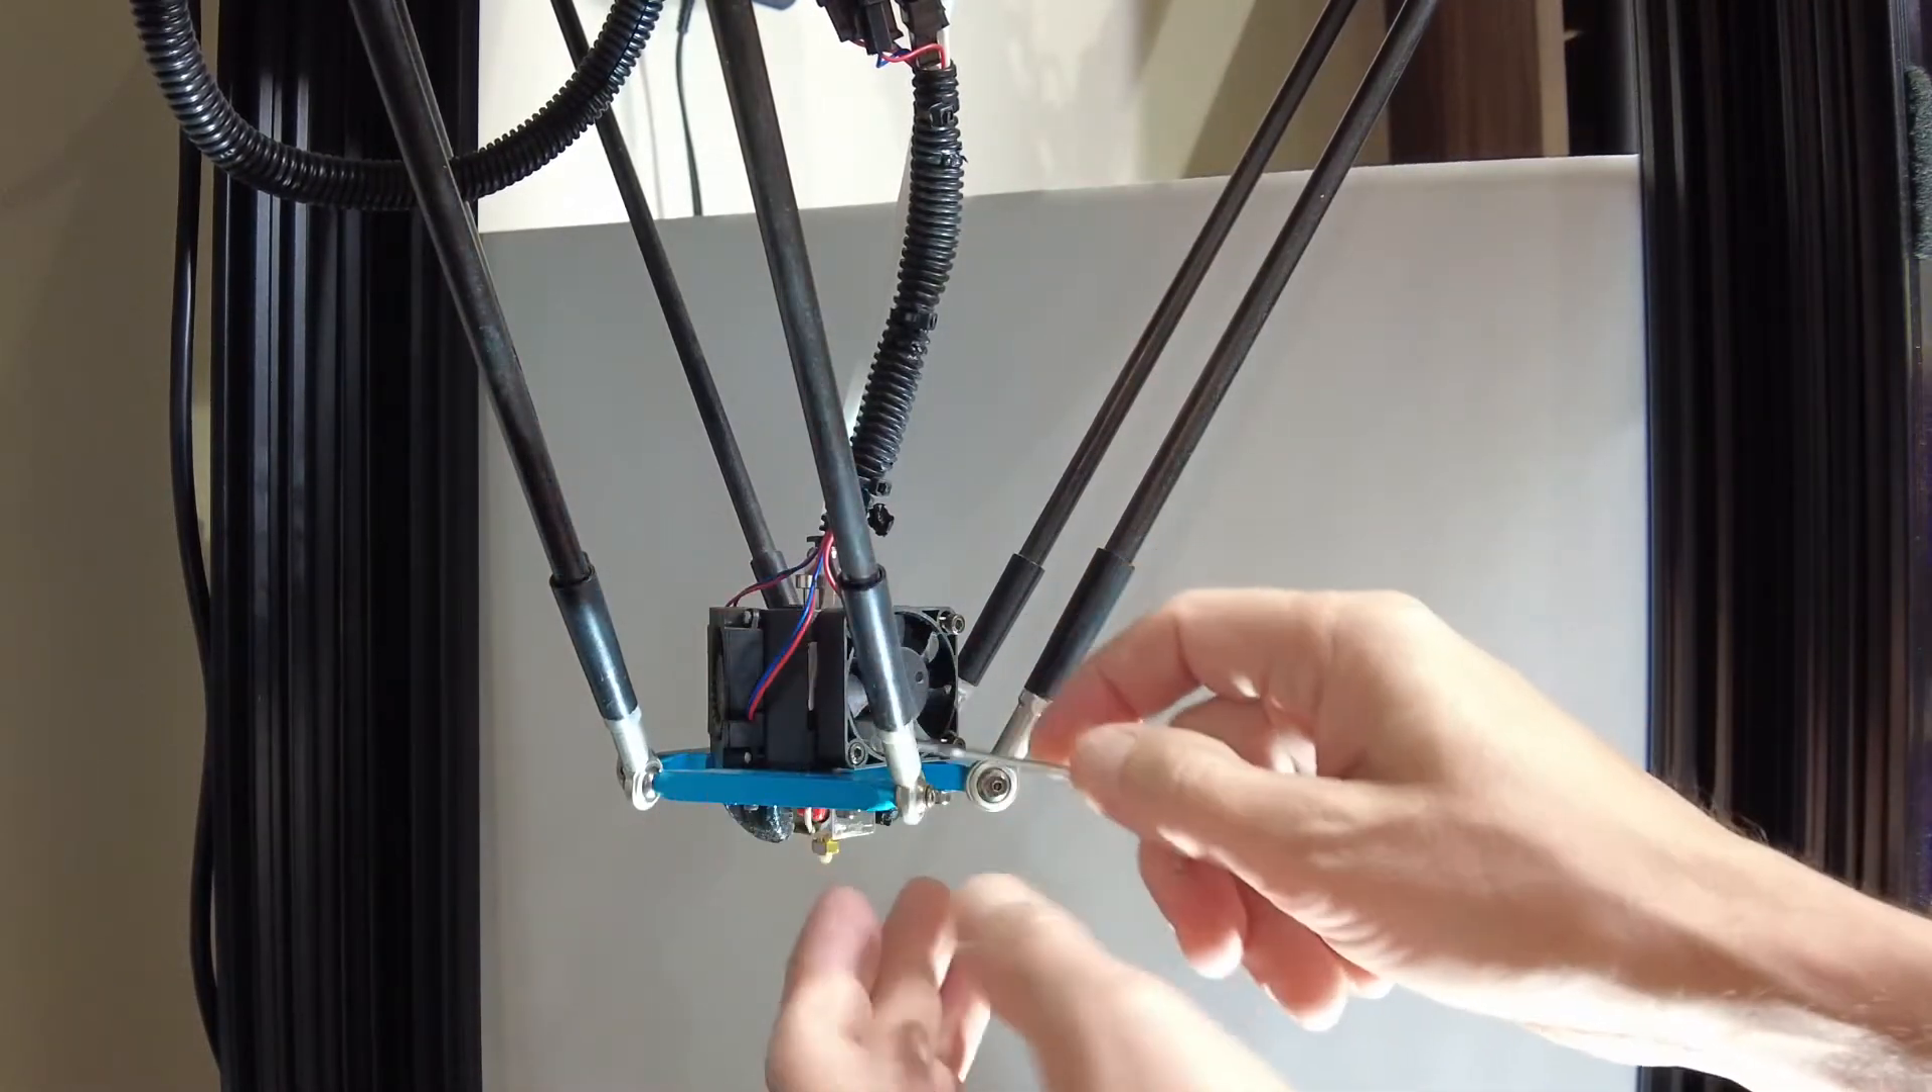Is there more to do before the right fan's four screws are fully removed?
Yes.